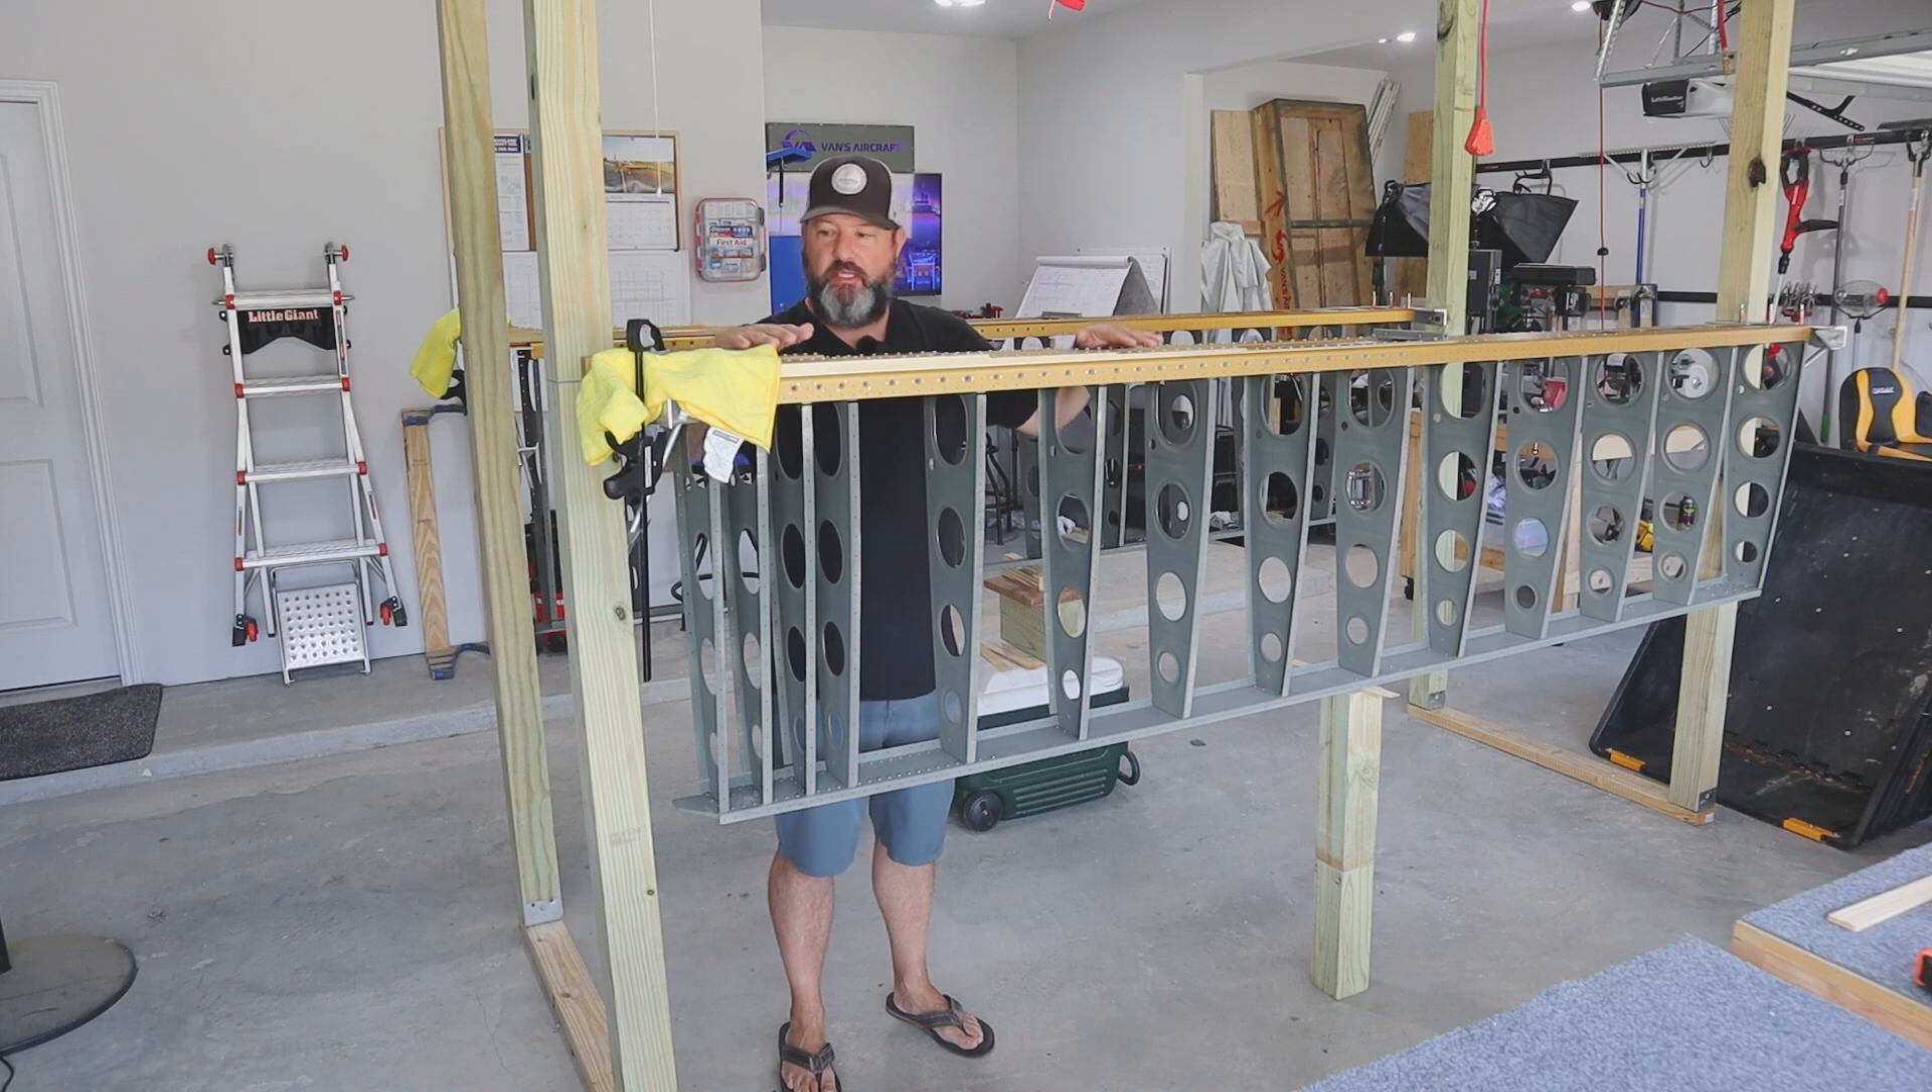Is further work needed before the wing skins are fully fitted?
Yes.